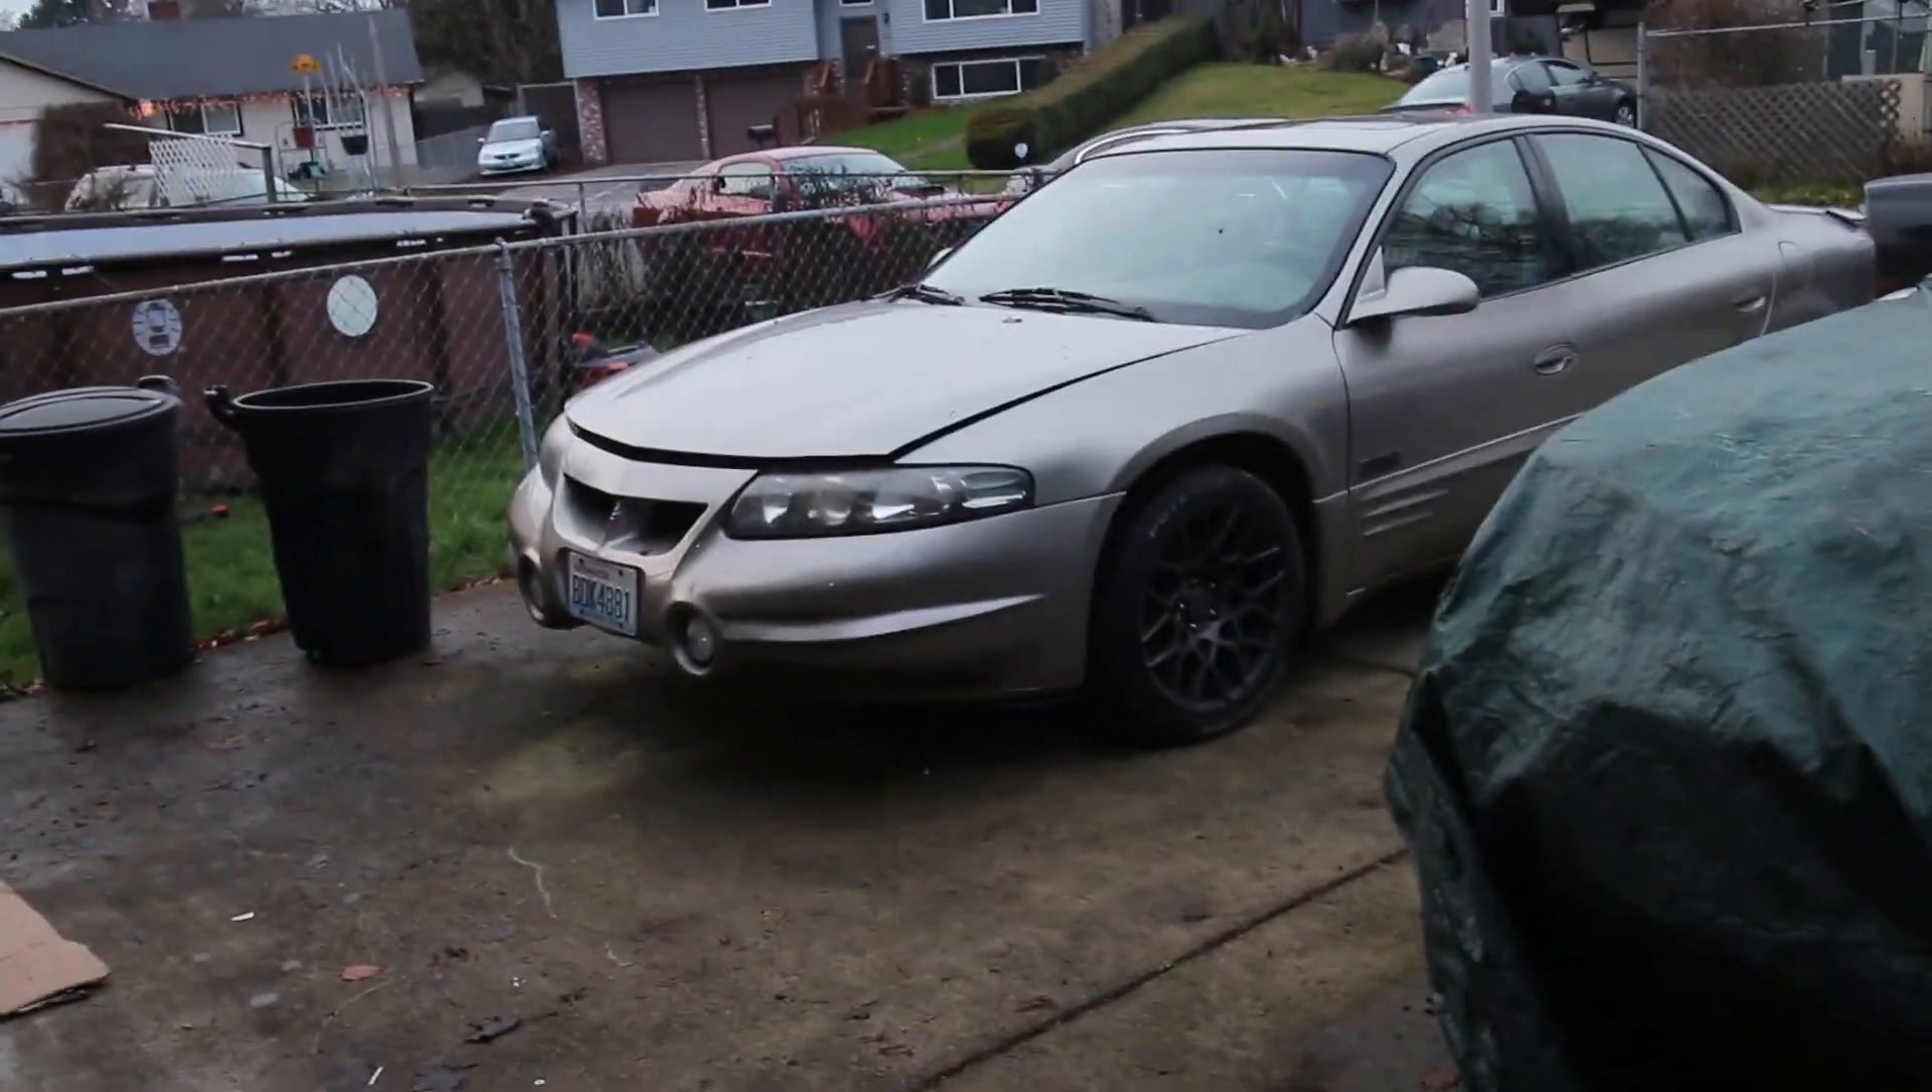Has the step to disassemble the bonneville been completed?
No.